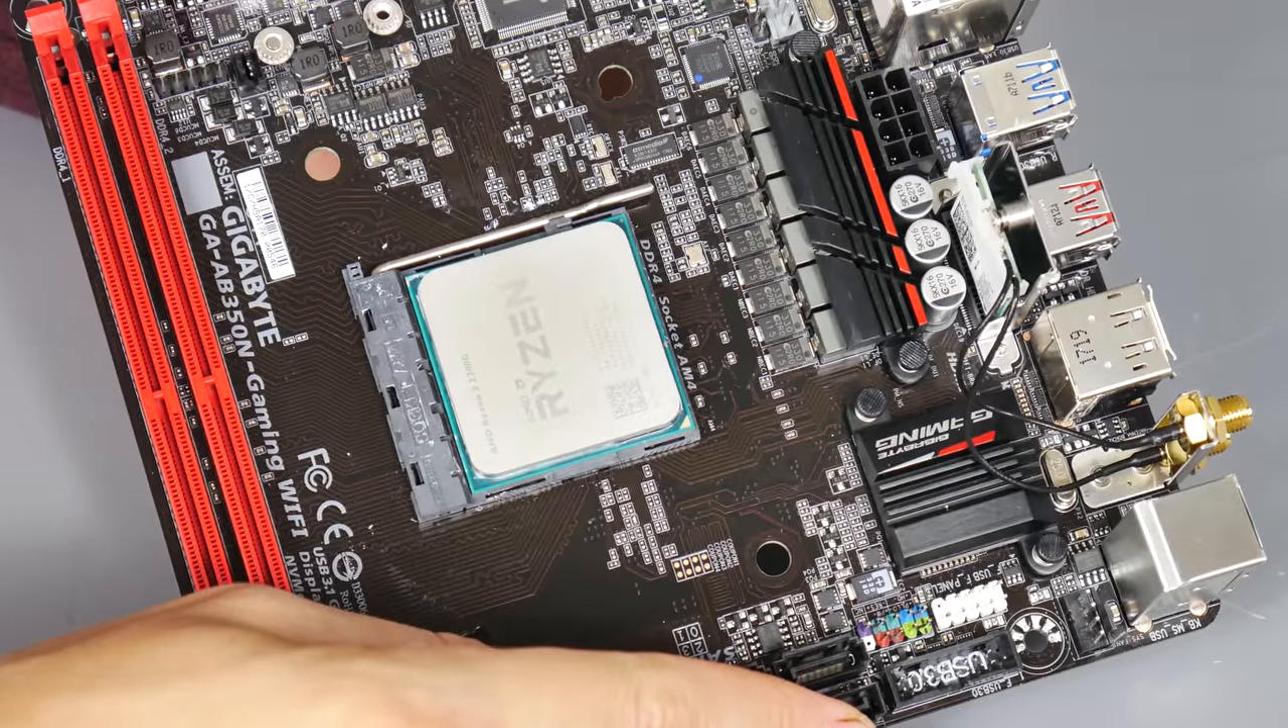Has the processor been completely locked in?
Yes.